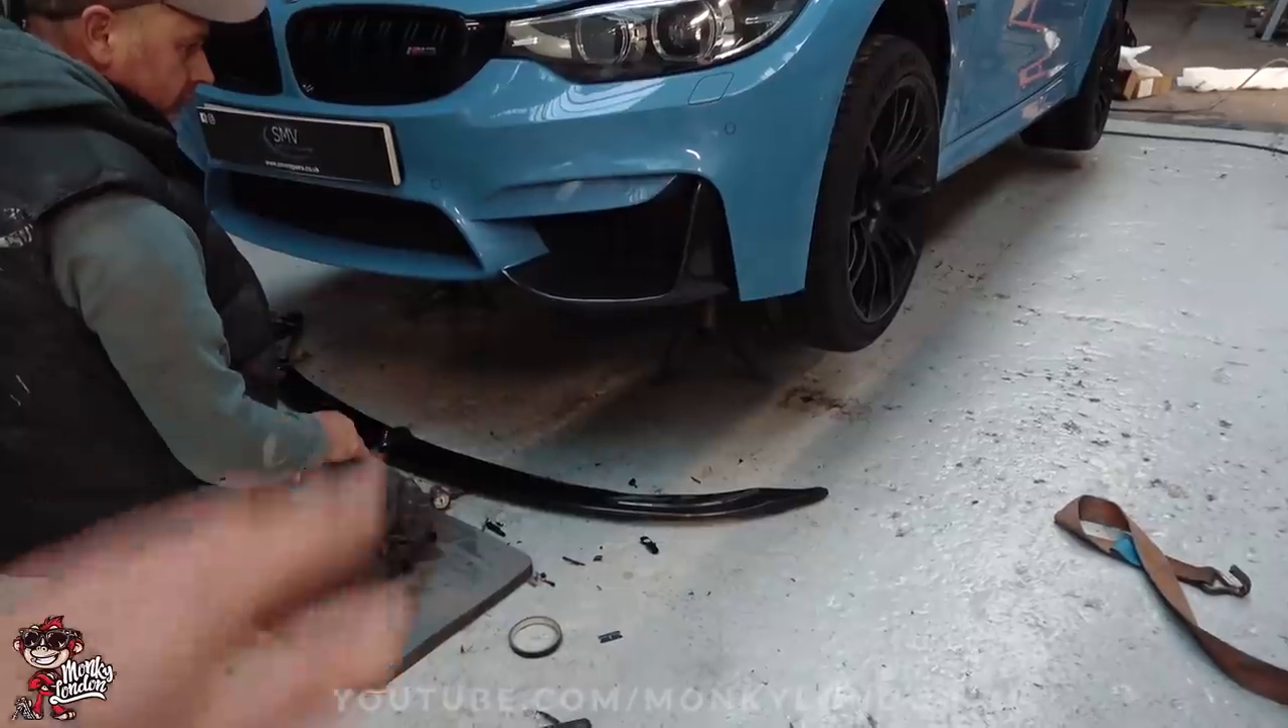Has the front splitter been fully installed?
No.